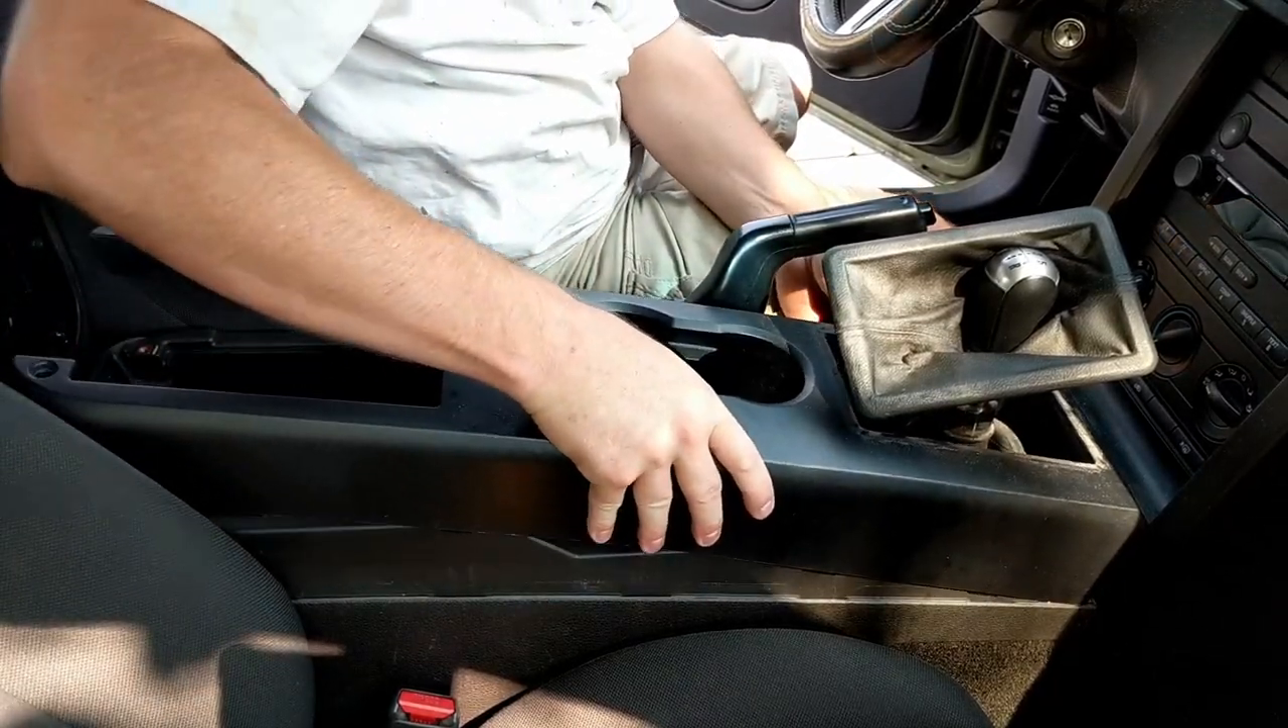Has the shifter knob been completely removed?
No.